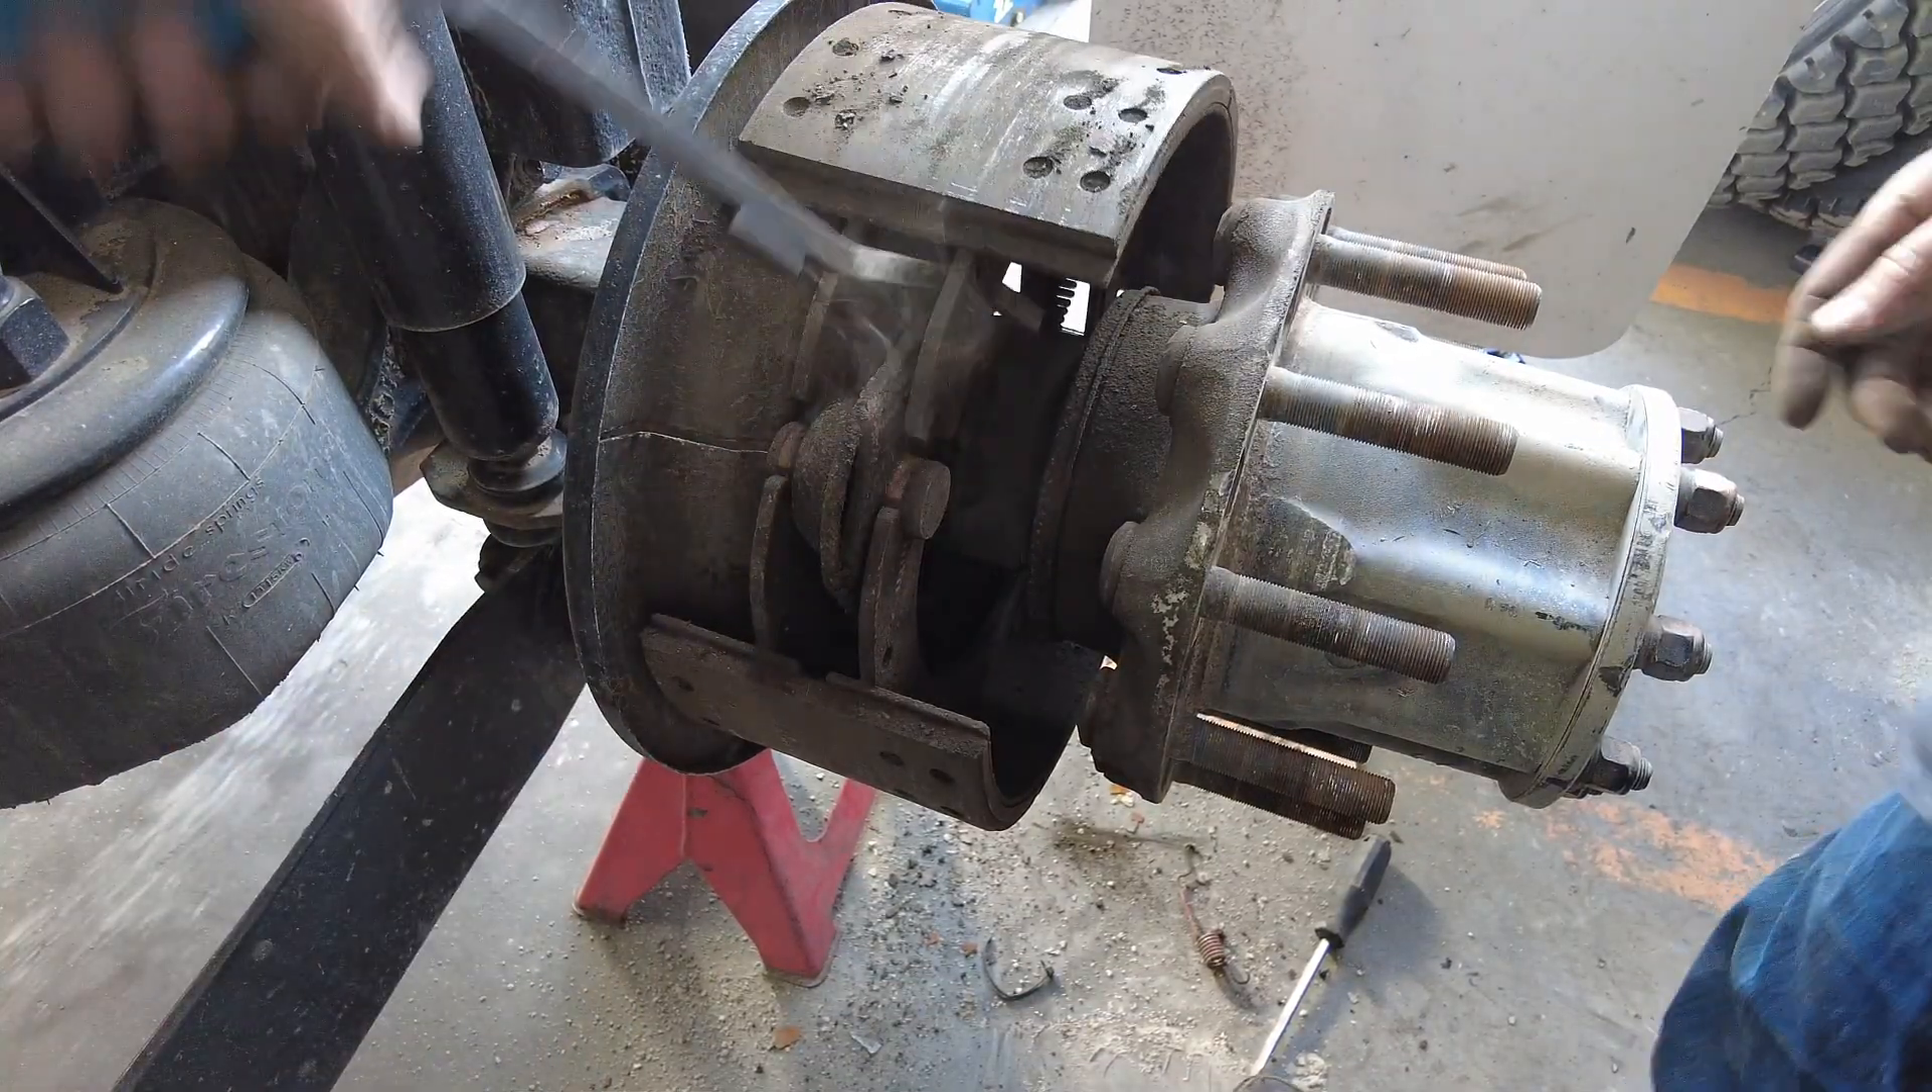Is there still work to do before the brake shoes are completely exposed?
No.